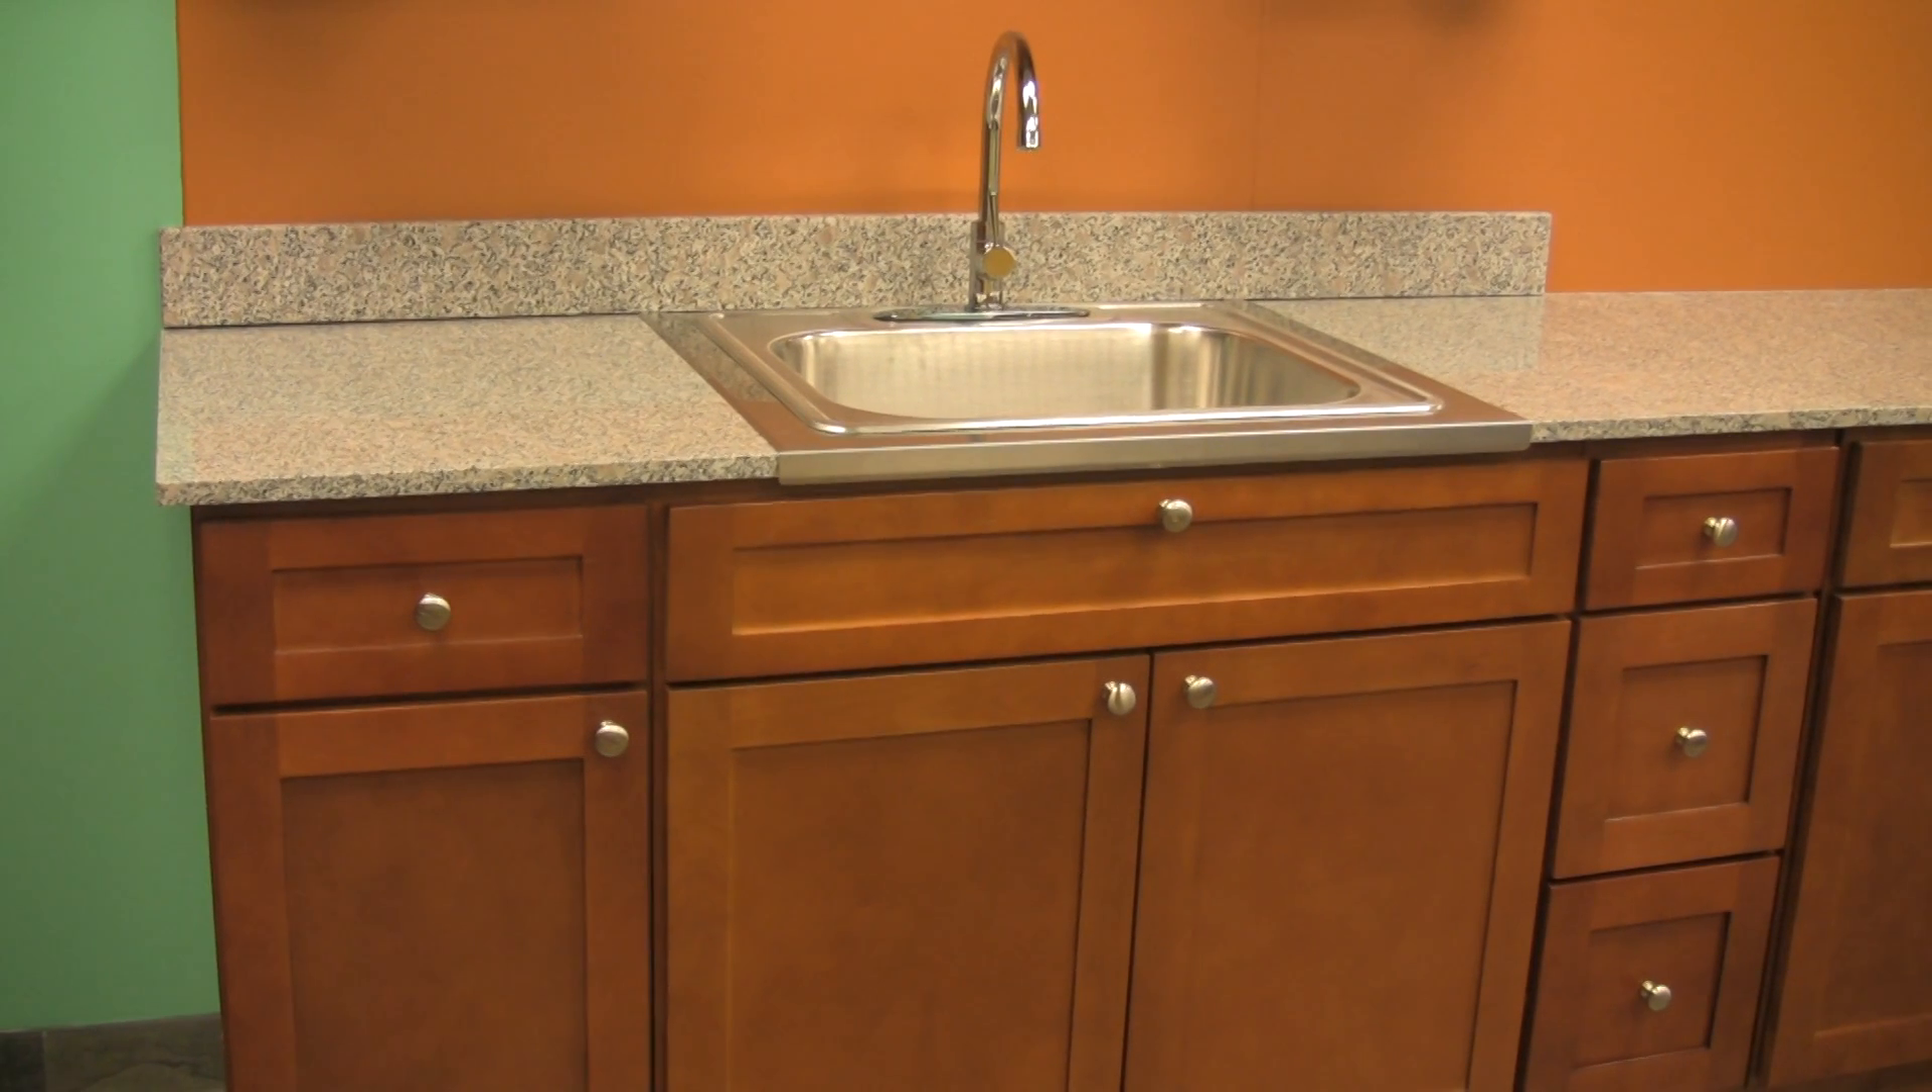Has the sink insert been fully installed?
Yes.